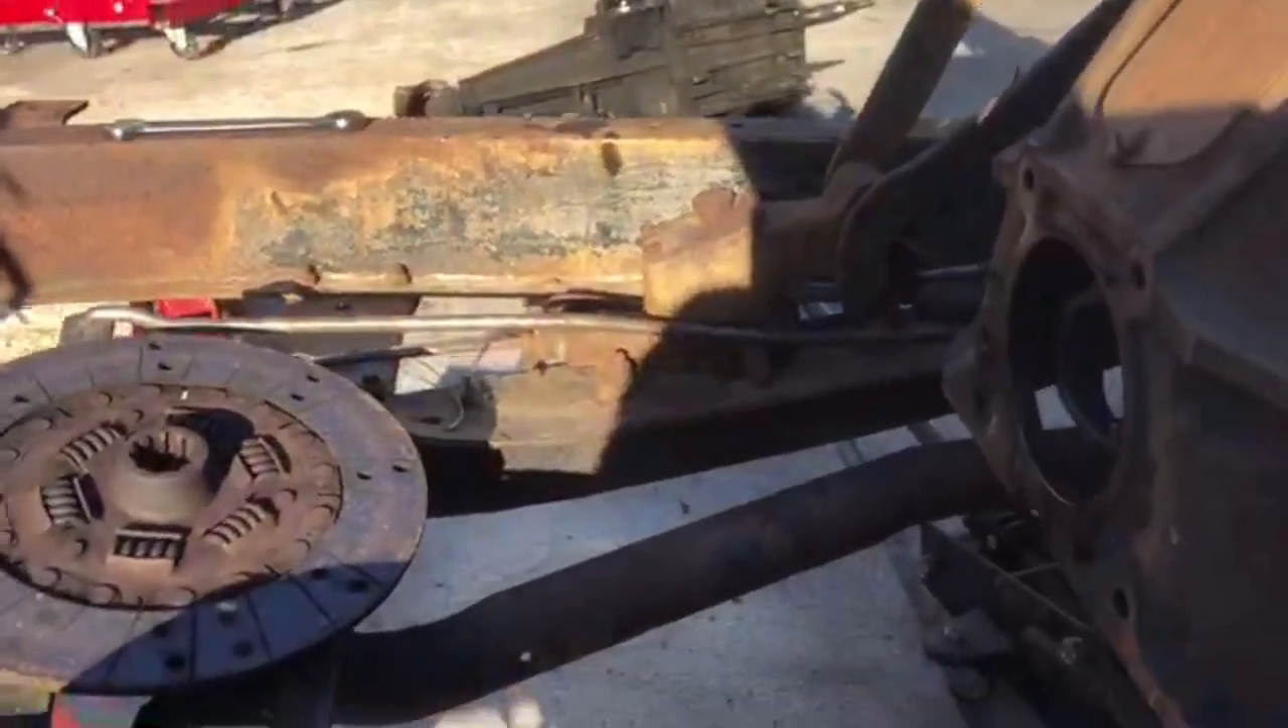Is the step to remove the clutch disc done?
Yes.